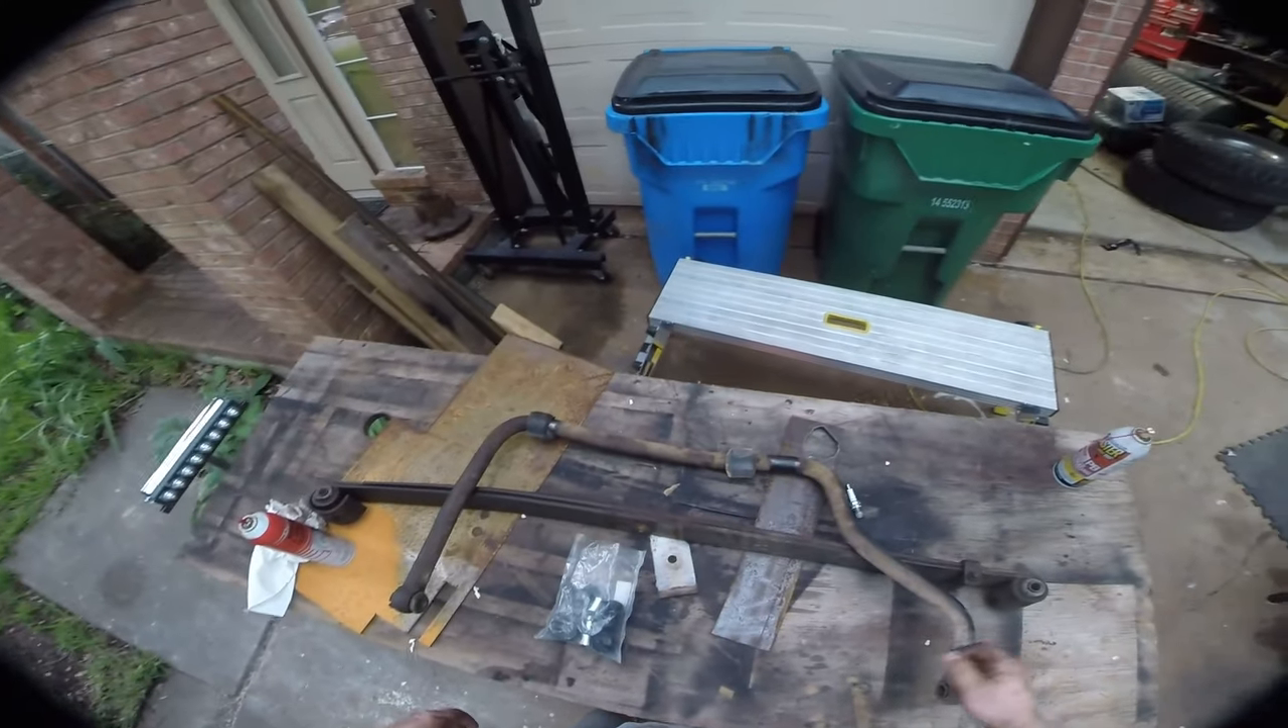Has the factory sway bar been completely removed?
Yes.